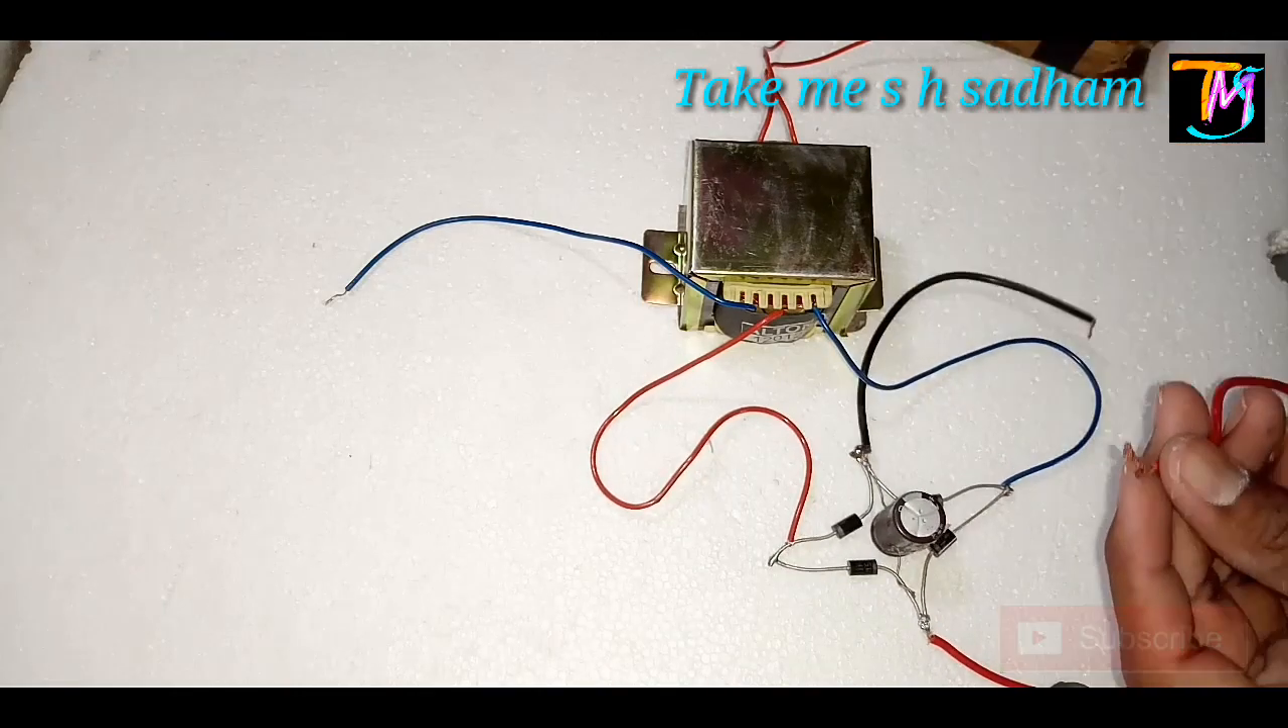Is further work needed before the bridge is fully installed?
No.